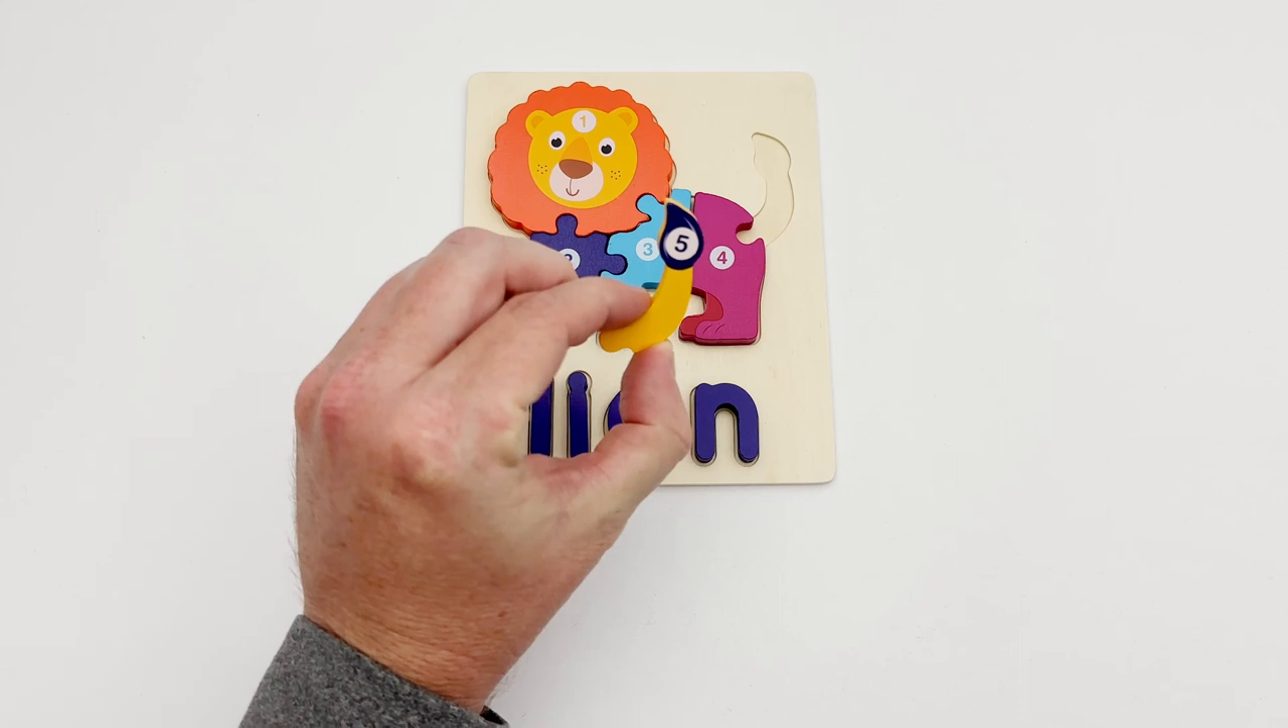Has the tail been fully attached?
No.